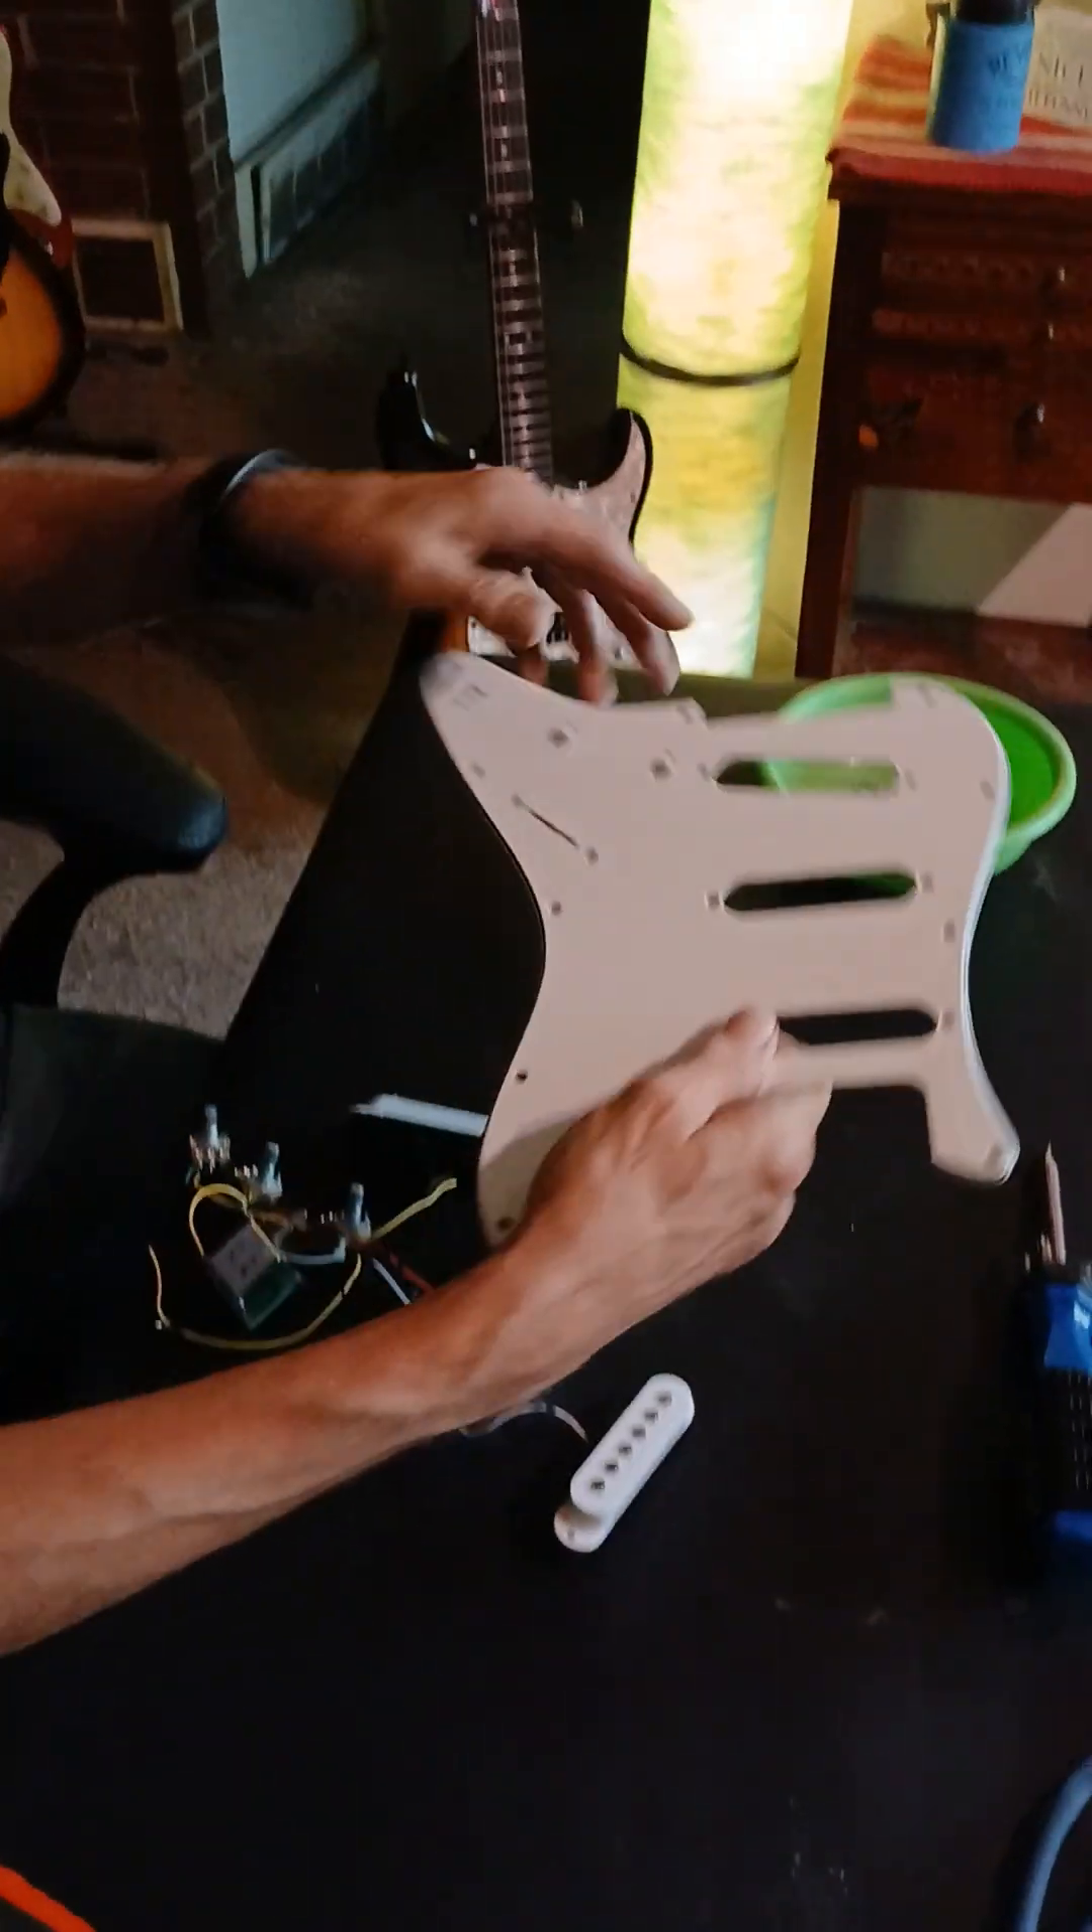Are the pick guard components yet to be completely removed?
No.